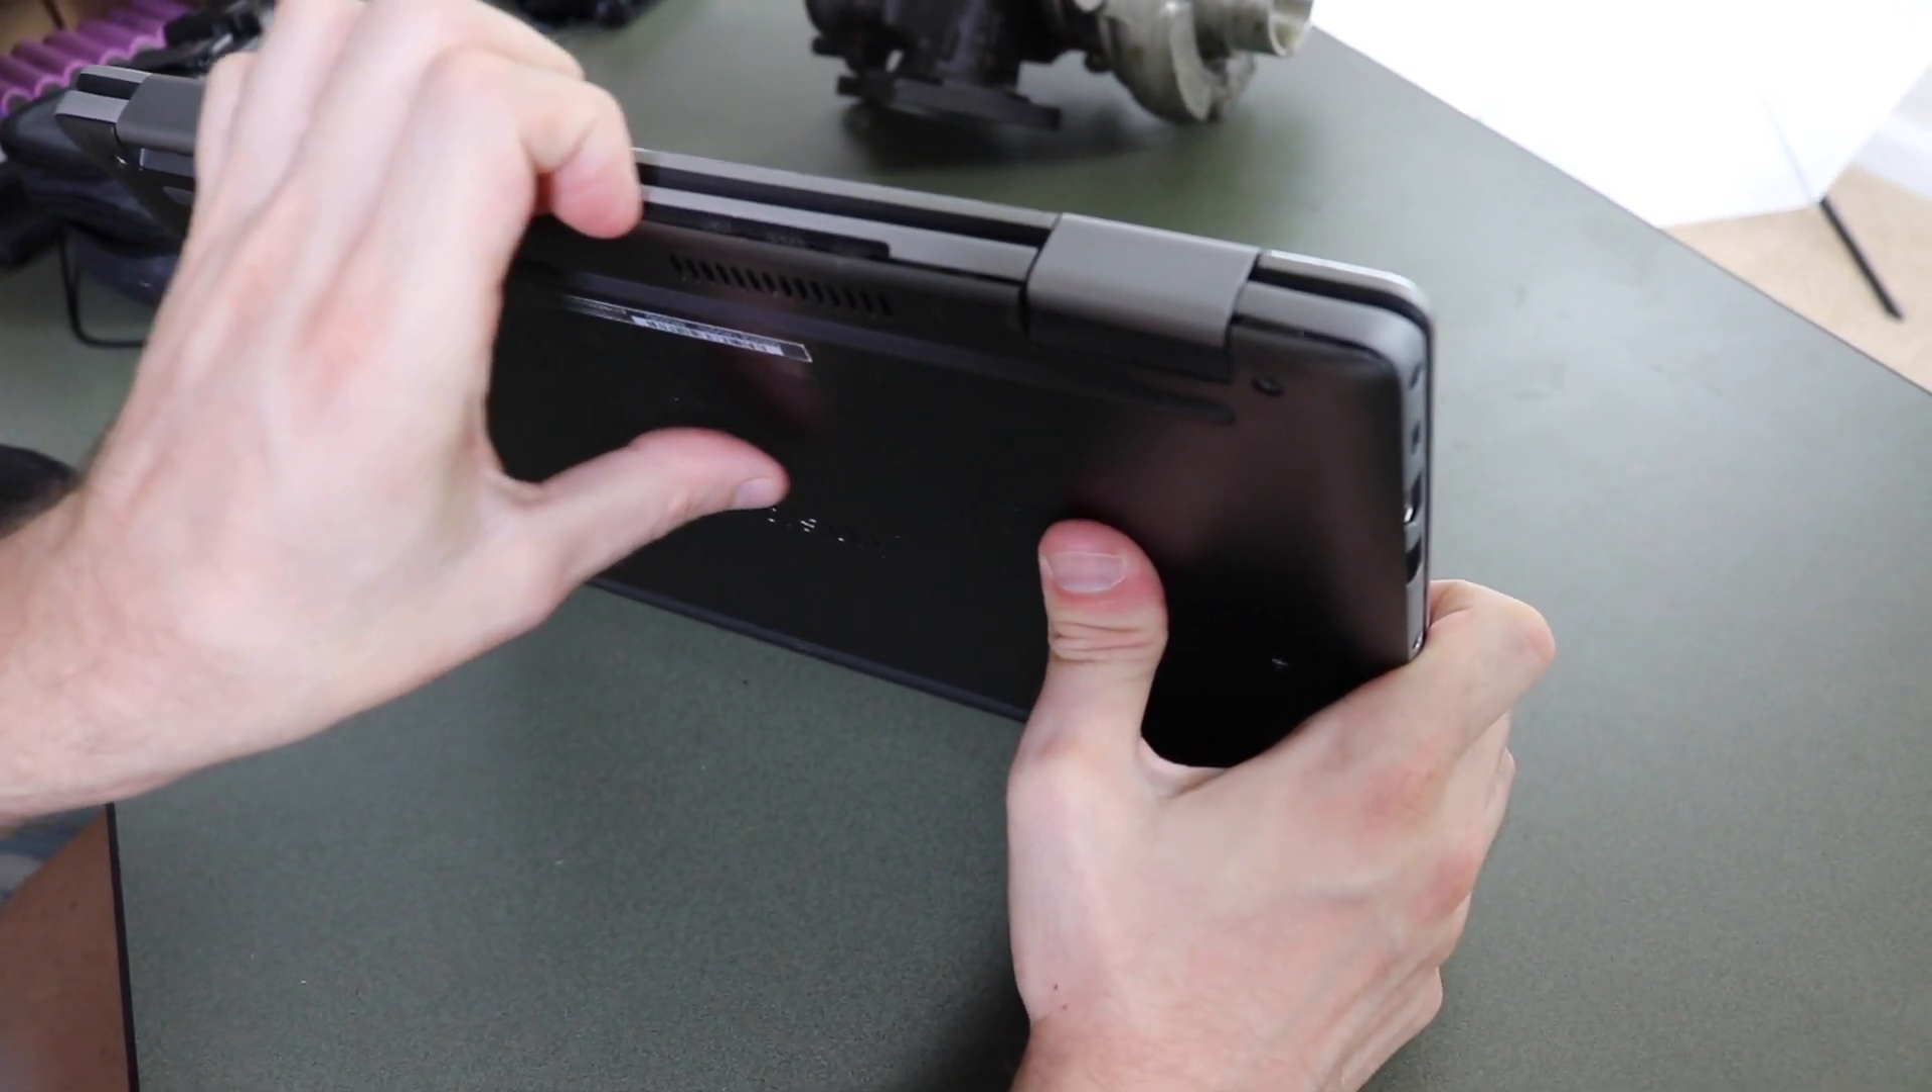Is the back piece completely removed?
No.